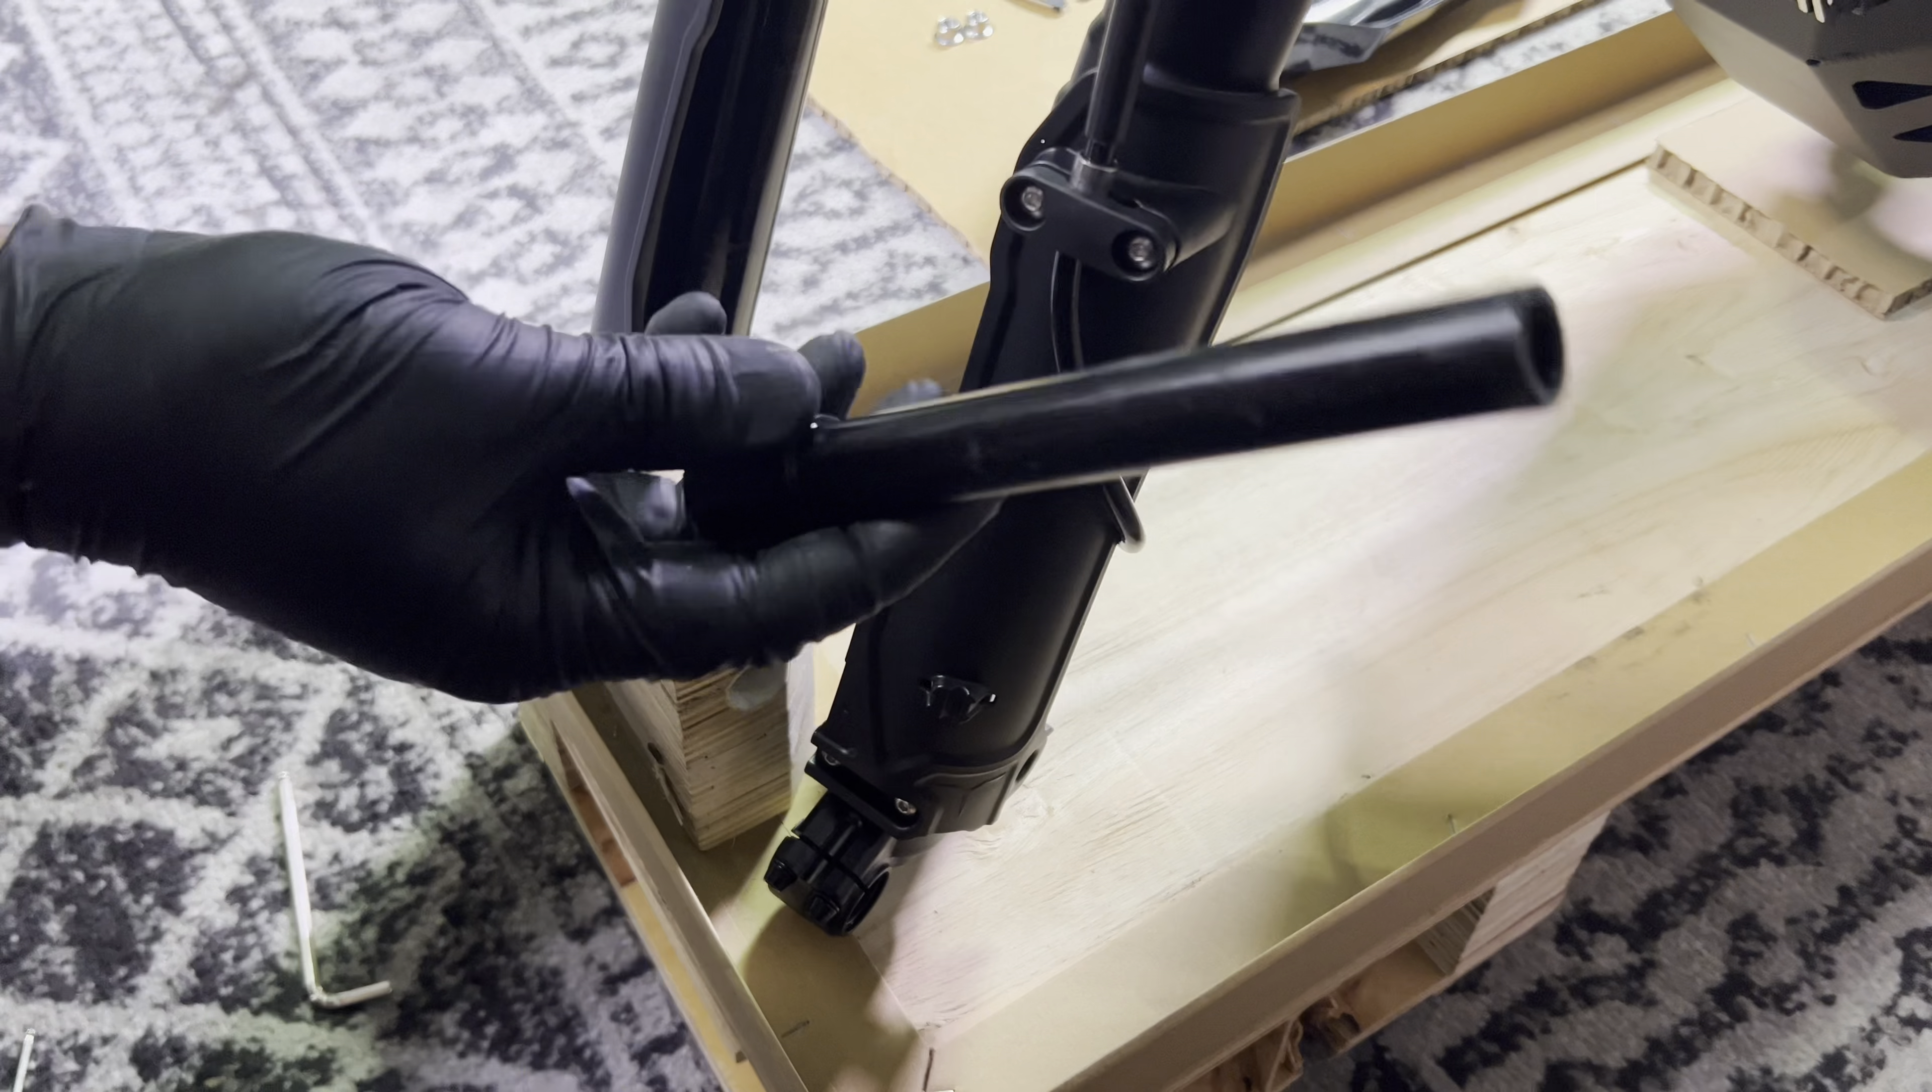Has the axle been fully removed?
Yes.